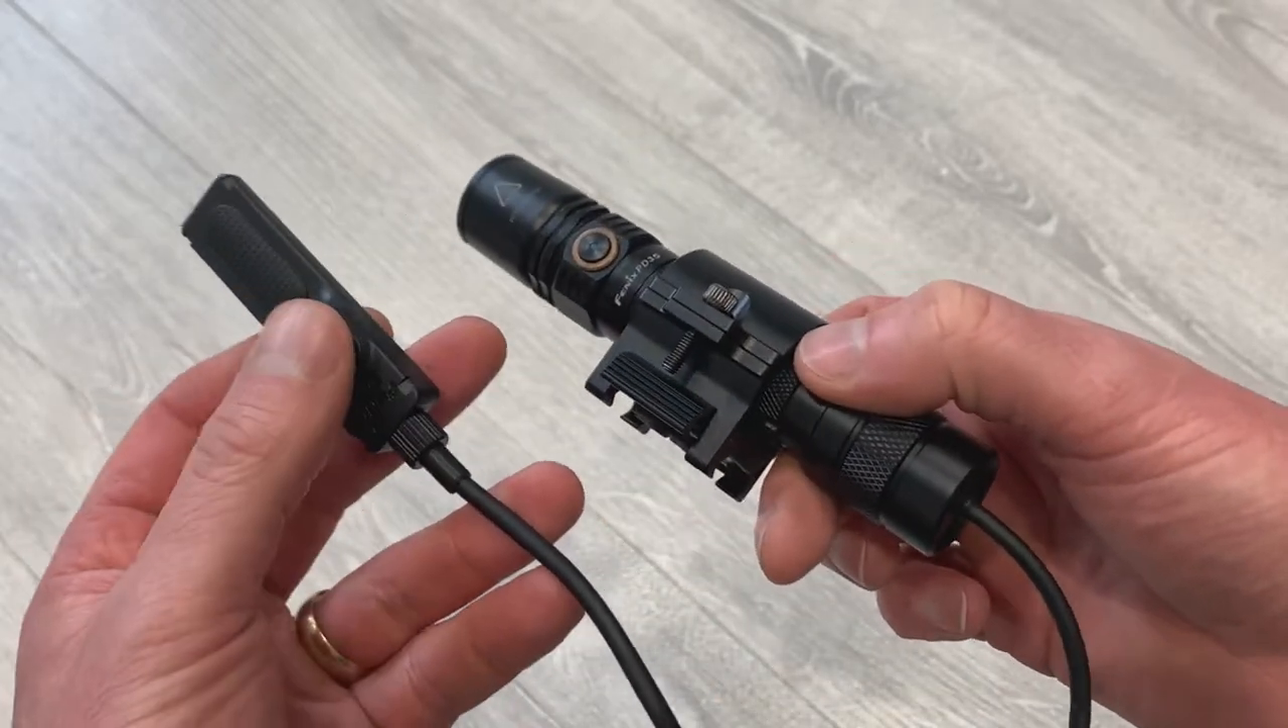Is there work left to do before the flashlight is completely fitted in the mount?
No.